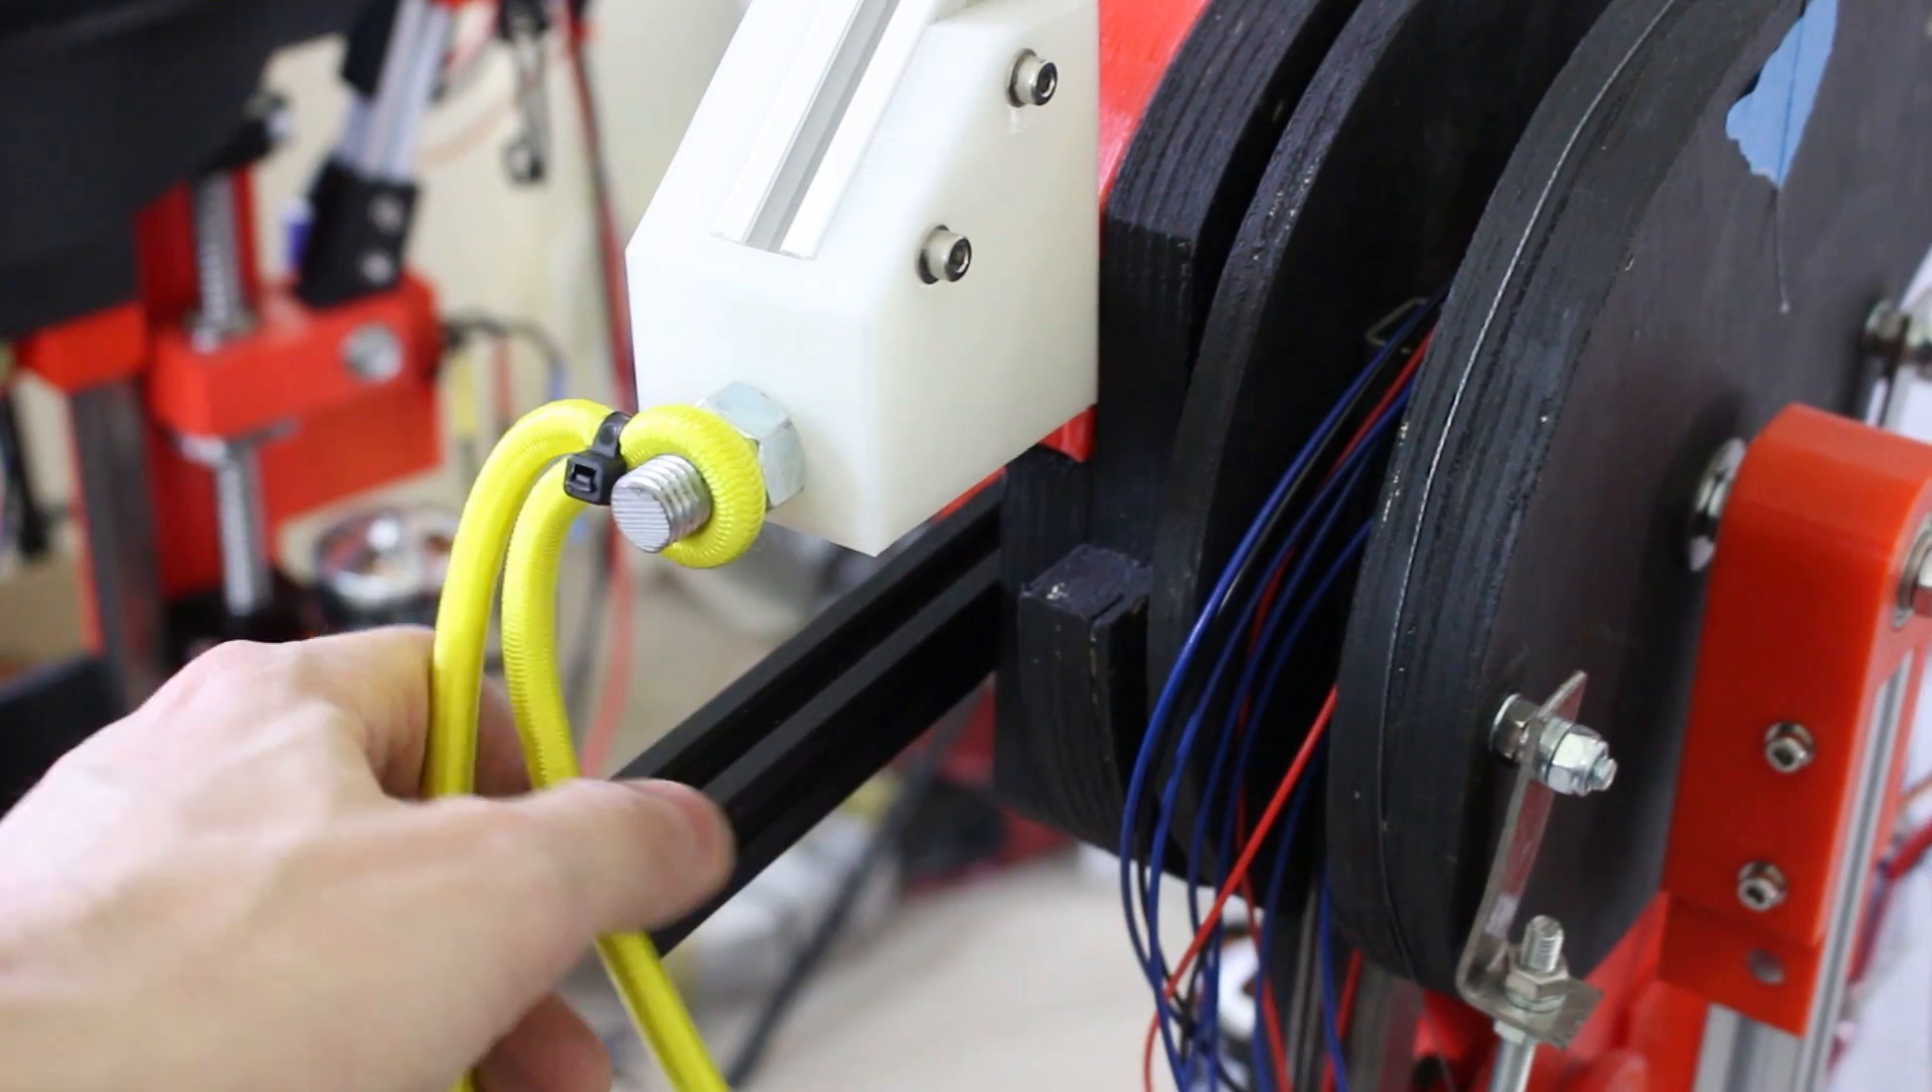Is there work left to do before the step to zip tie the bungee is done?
No.